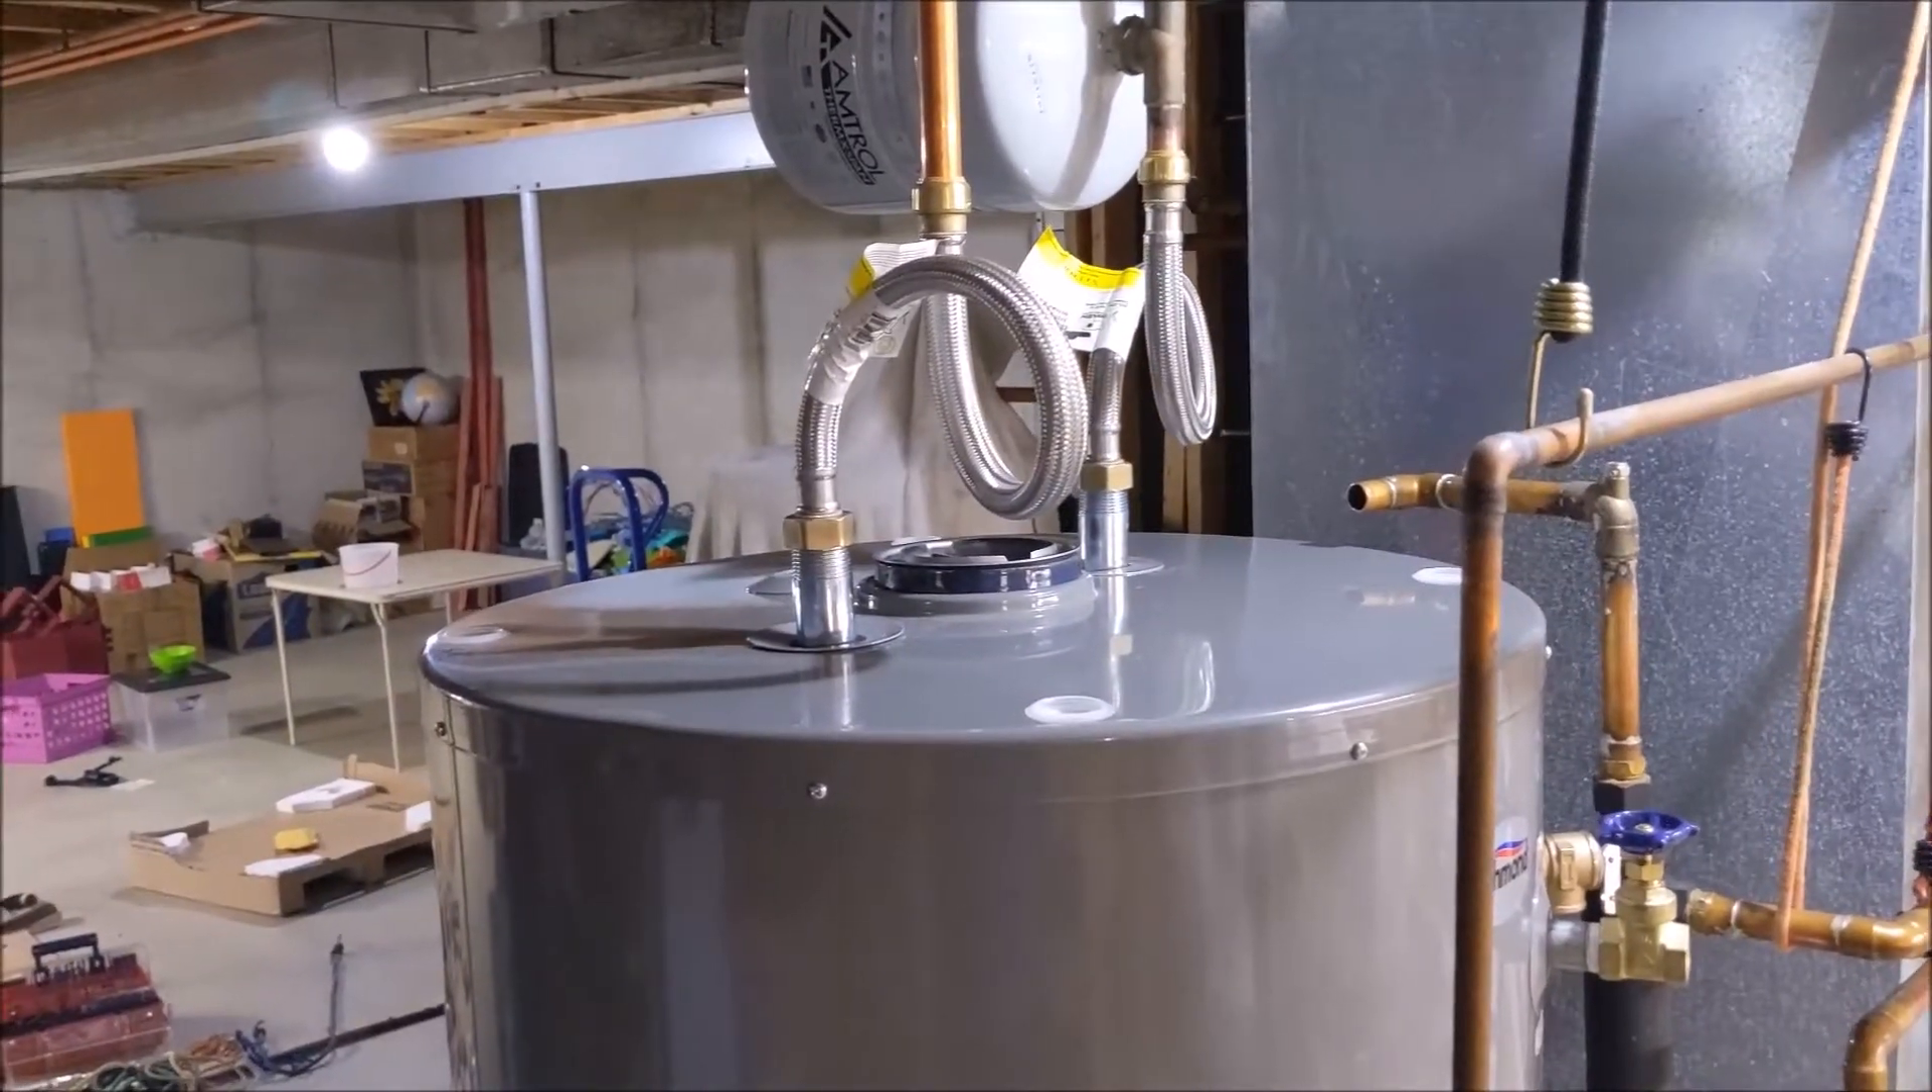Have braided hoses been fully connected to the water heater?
Yes.